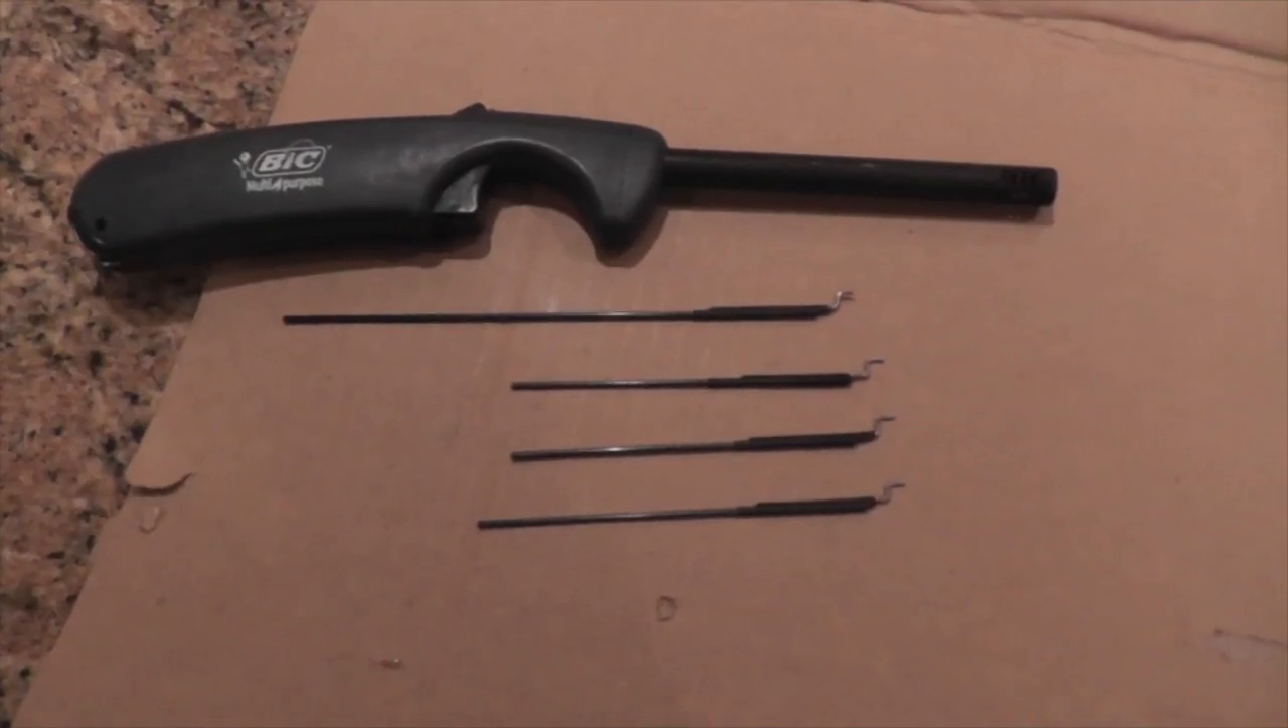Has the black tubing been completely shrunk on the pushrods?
Yes.